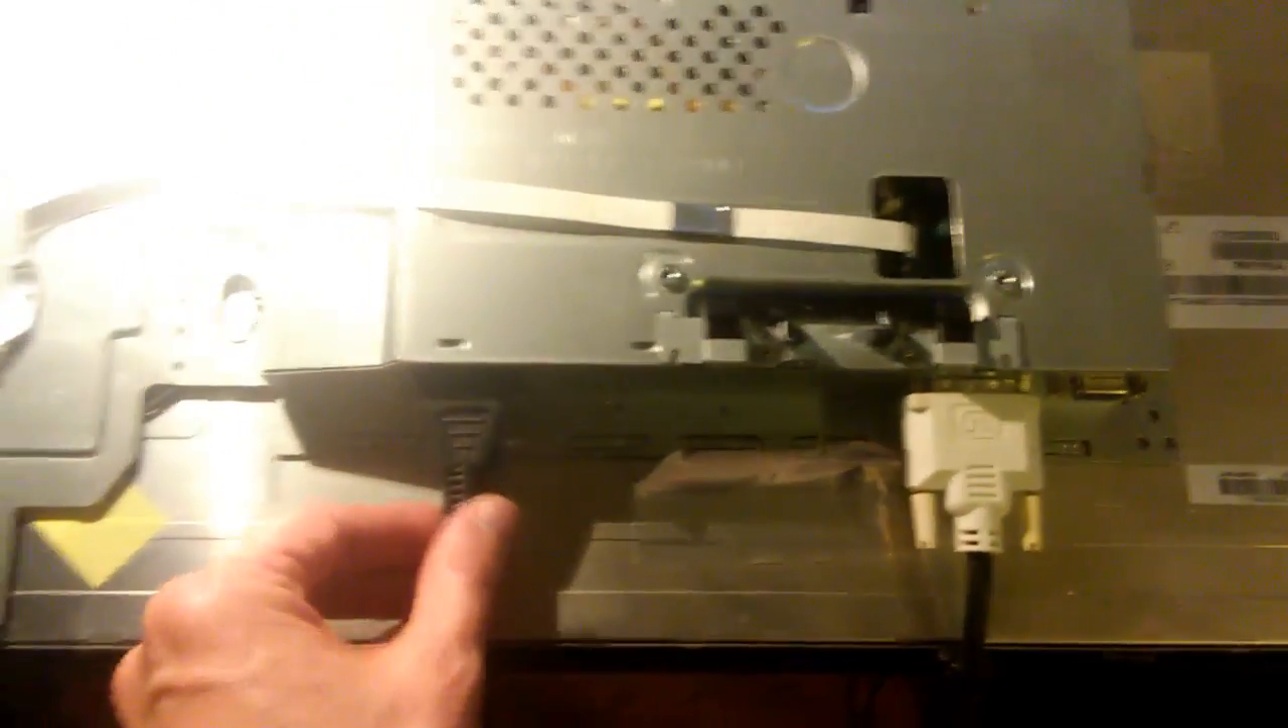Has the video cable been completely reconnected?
Yes.